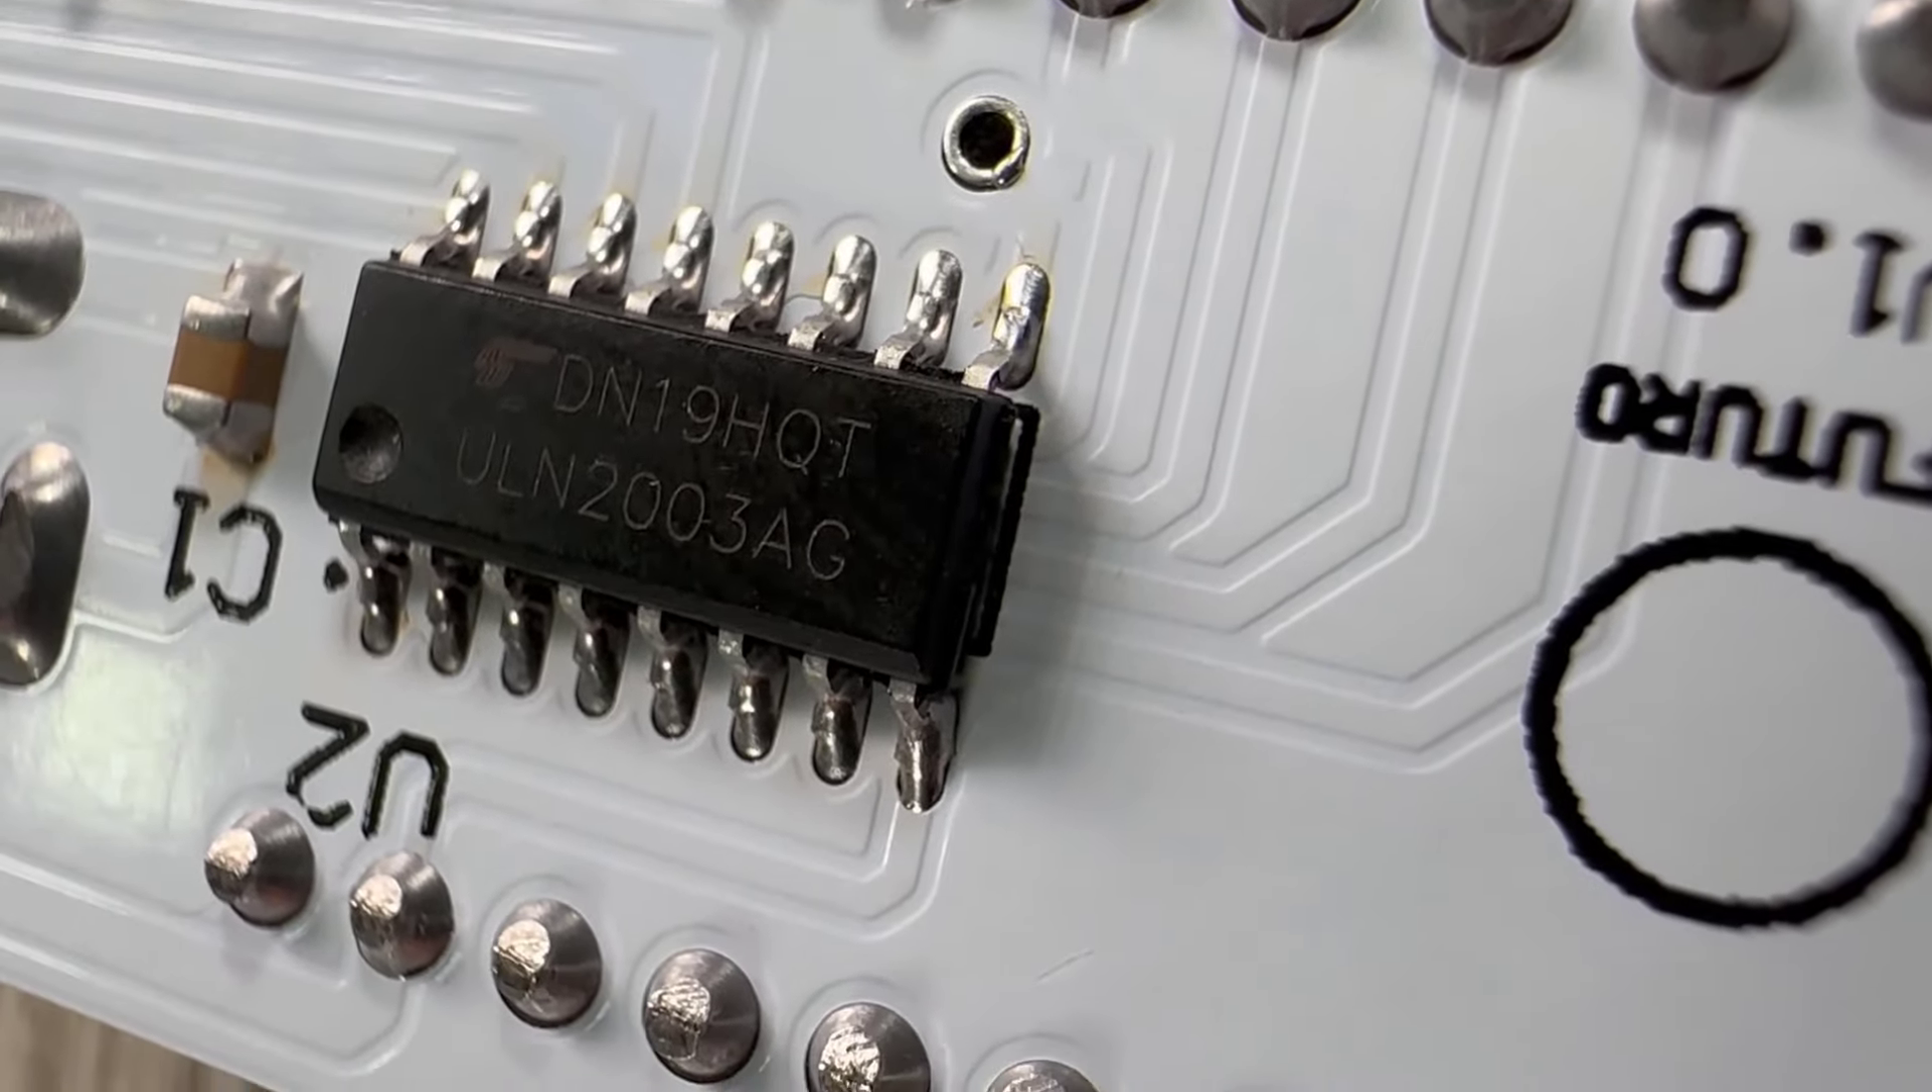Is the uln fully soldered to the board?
Yes.